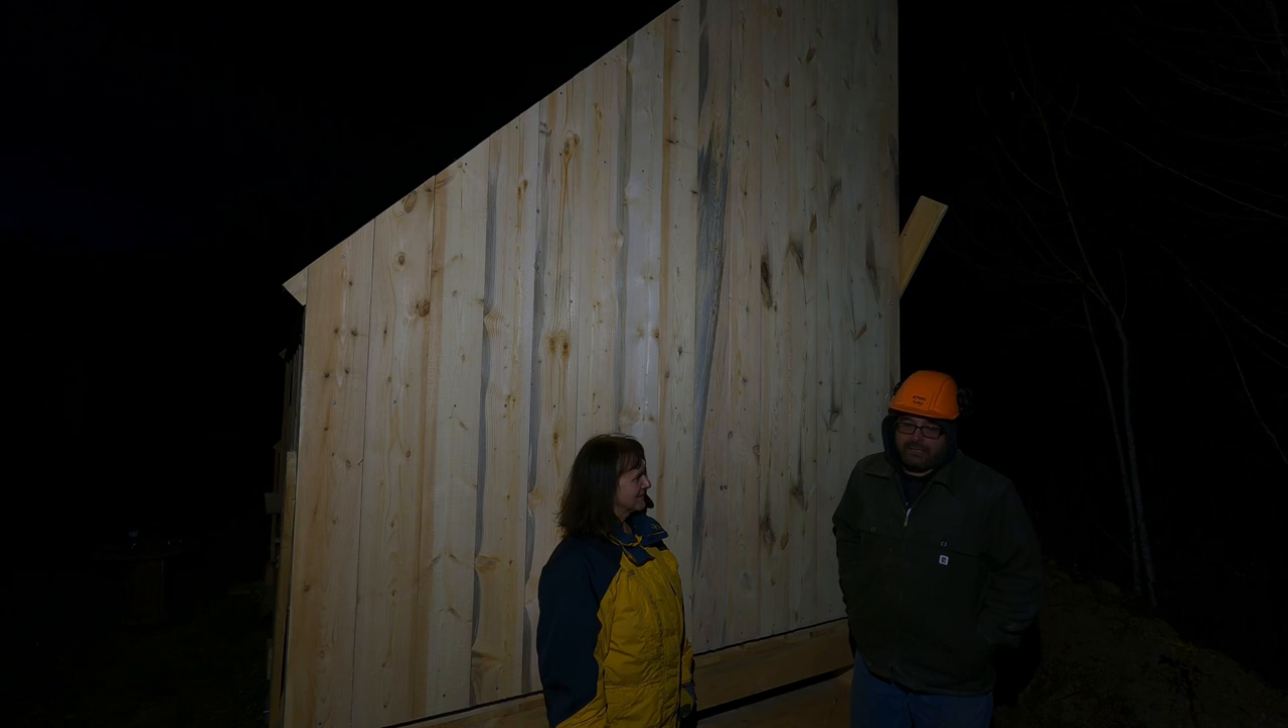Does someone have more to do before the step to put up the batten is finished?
Yes.